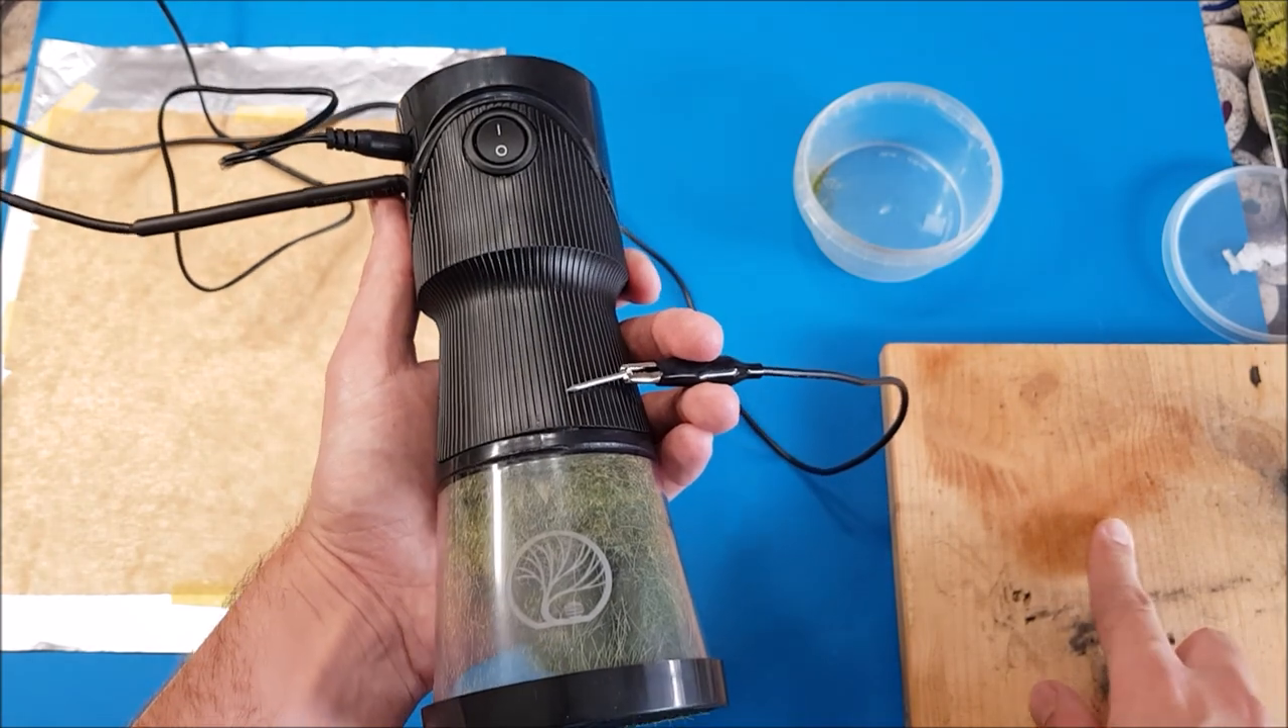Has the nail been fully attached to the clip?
Yes.